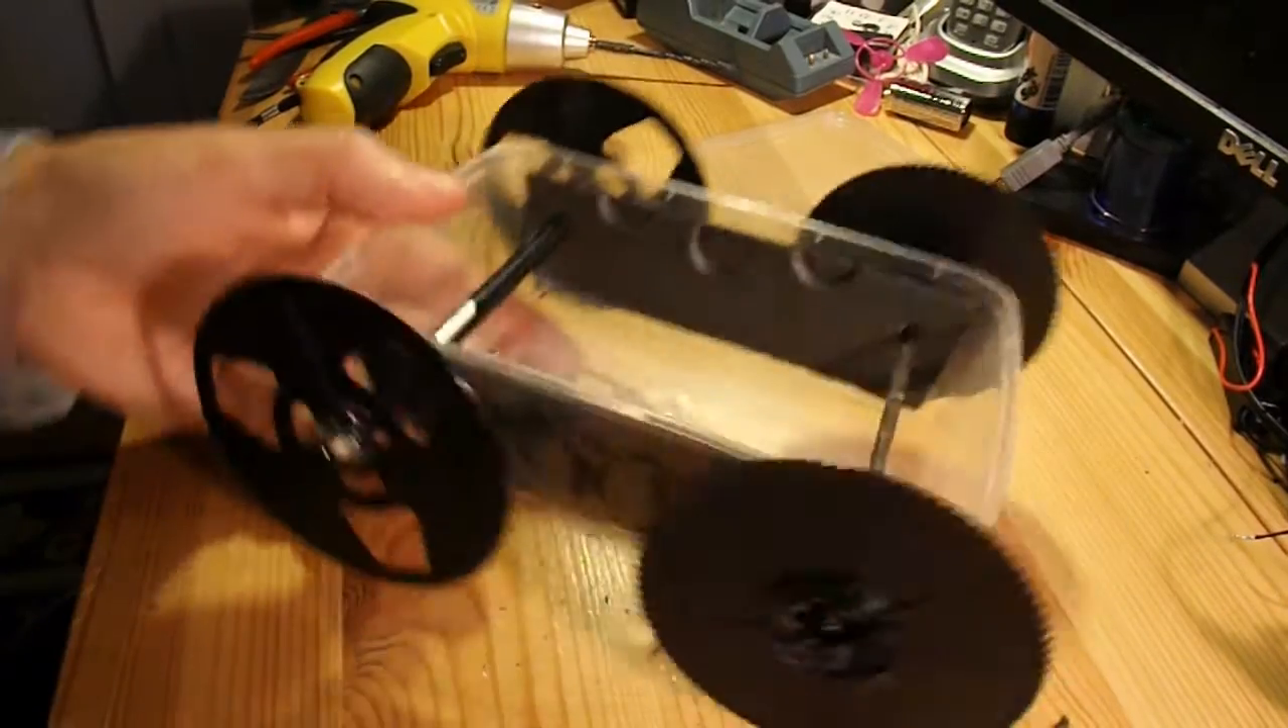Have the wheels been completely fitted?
Yes.